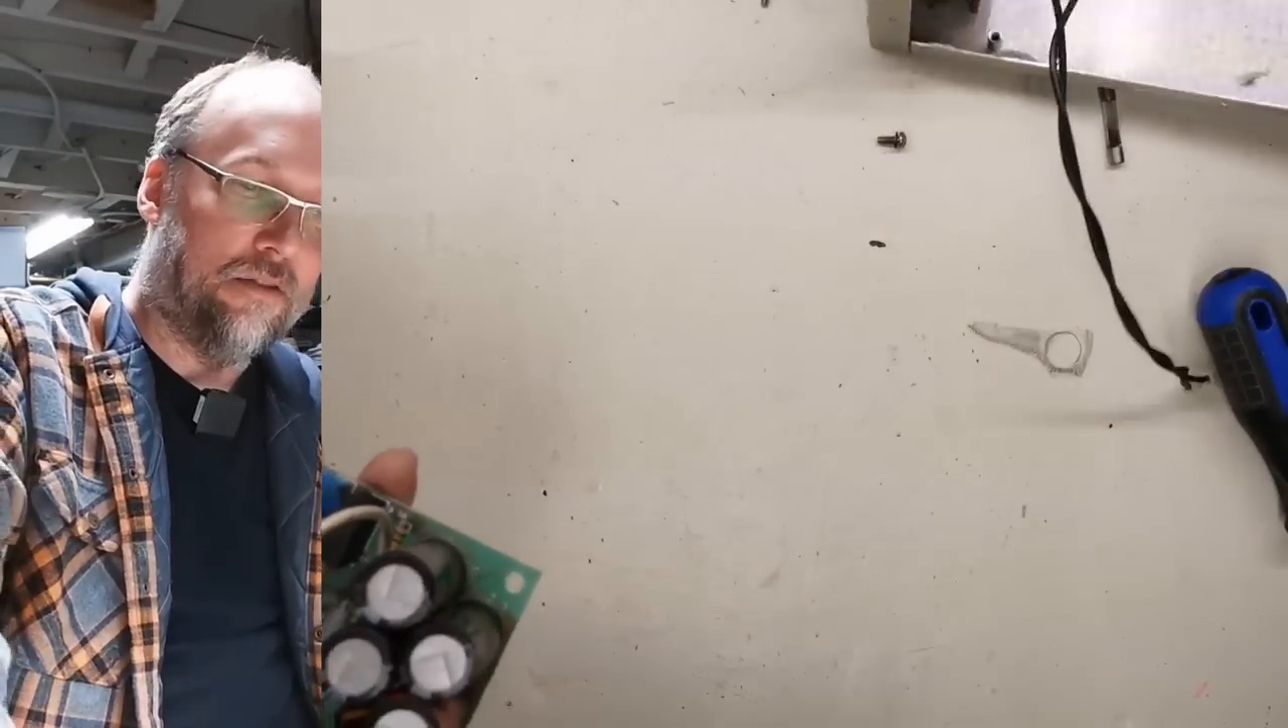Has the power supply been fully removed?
Yes.